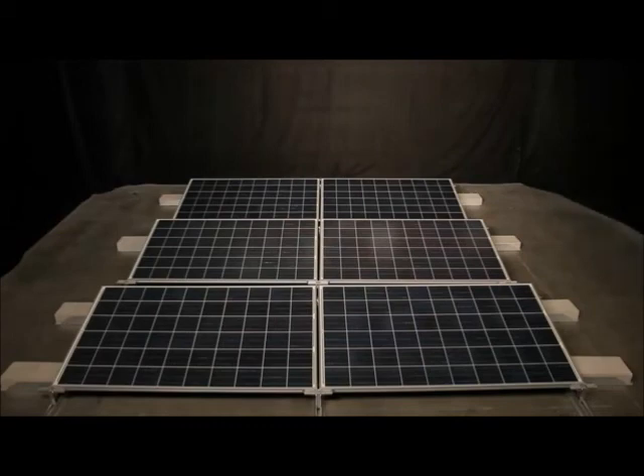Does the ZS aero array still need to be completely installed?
No.